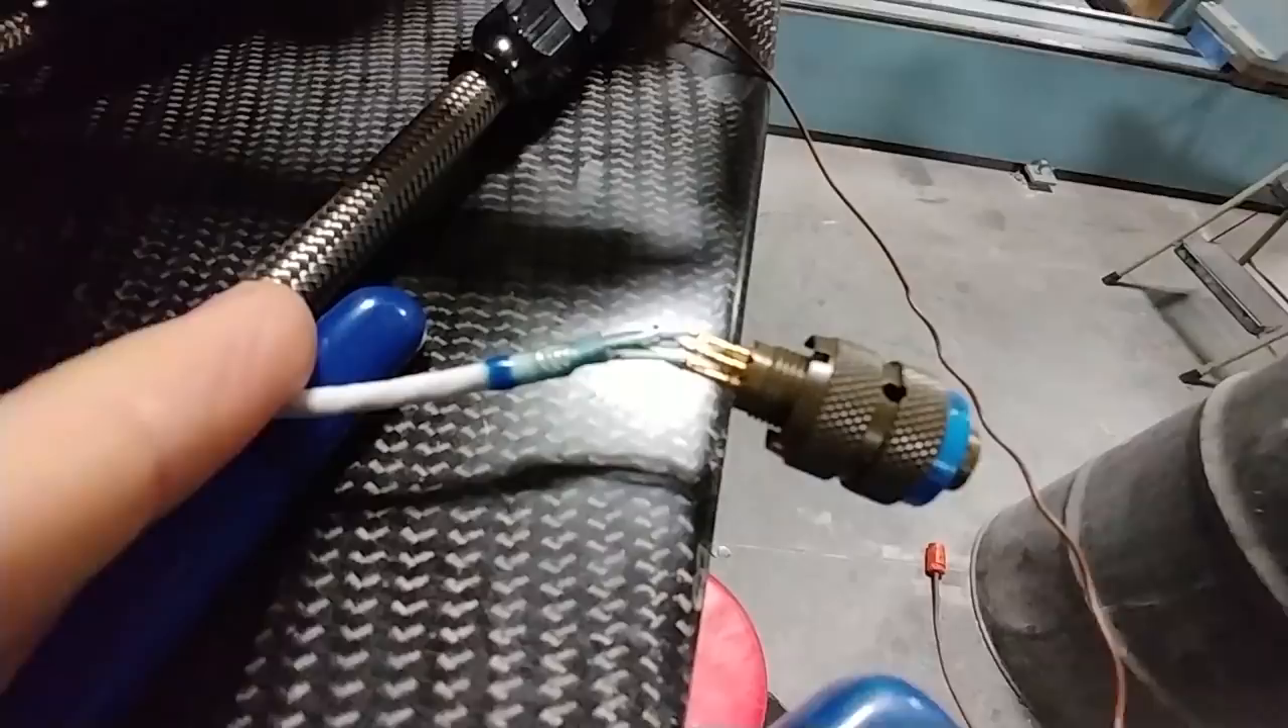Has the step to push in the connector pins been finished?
No.